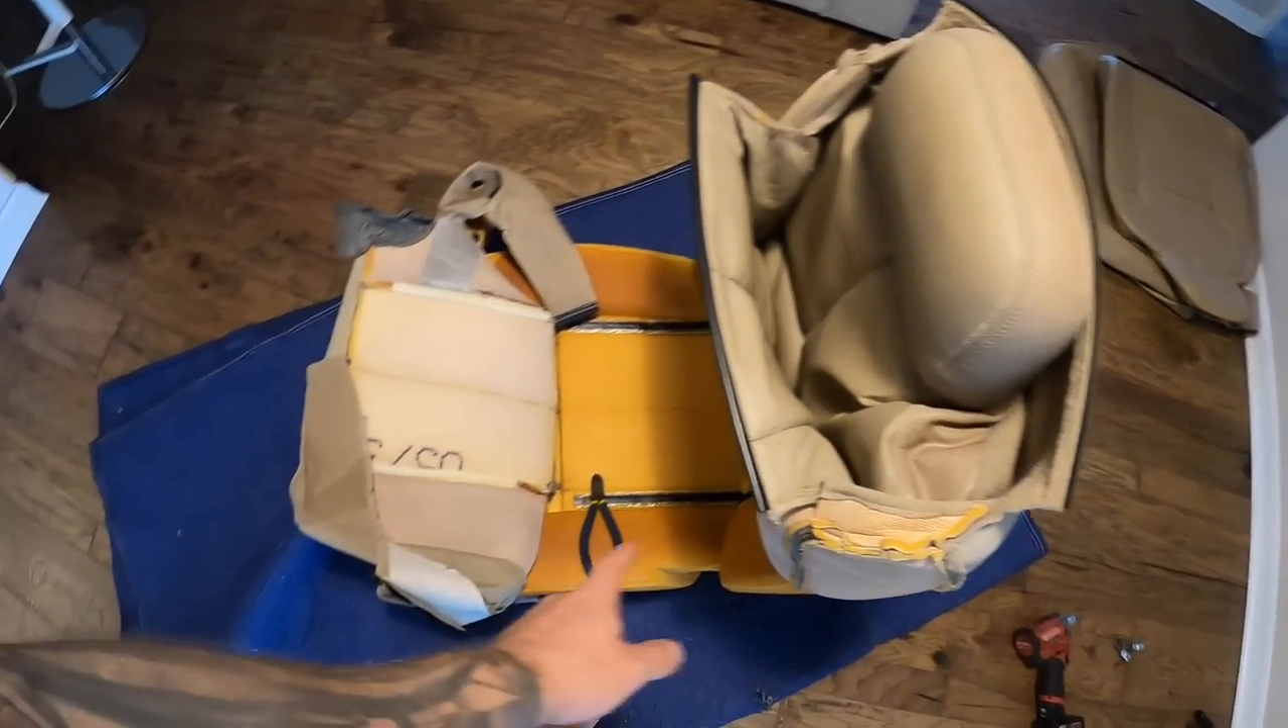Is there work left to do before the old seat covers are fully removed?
Yes.